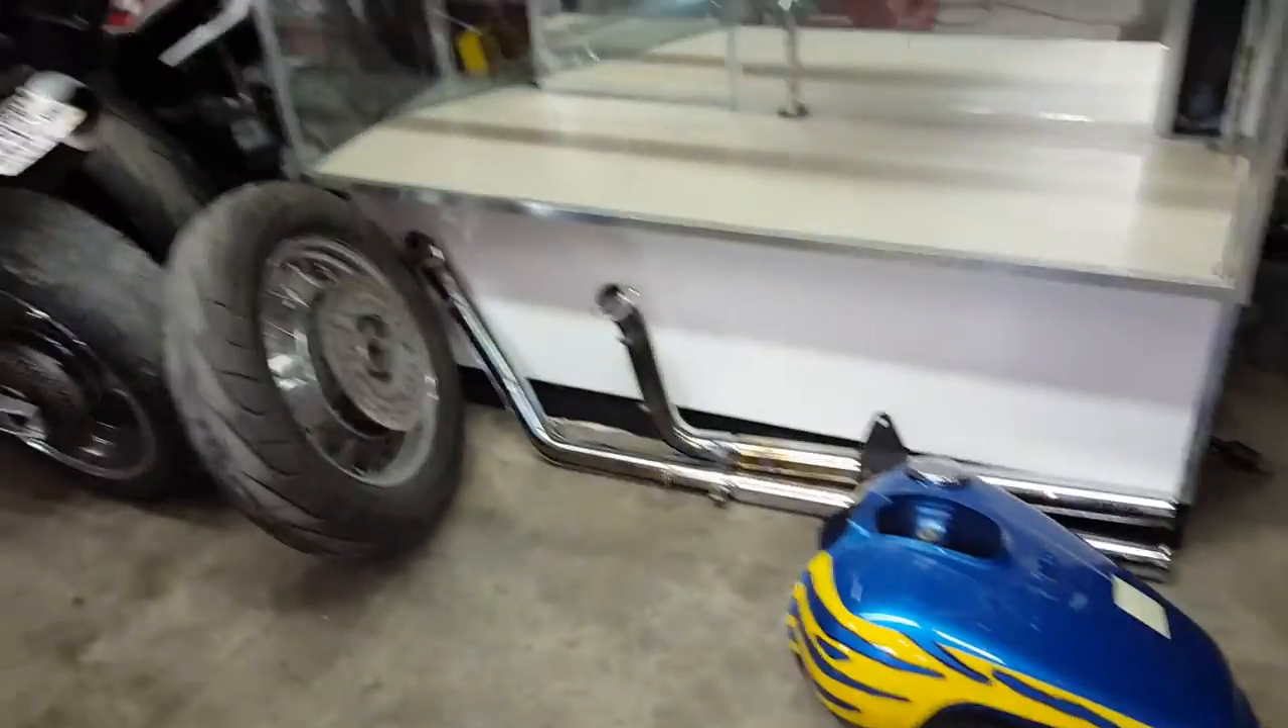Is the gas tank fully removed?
Yes.